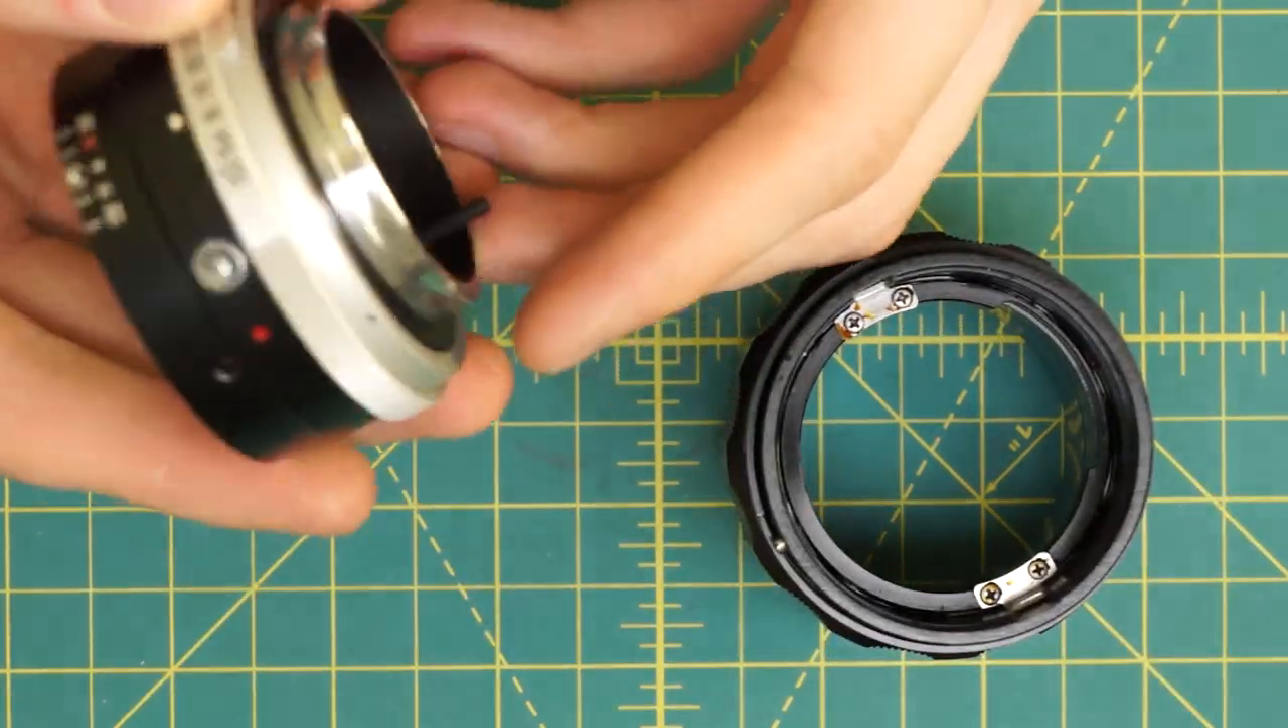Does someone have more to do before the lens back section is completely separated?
No.